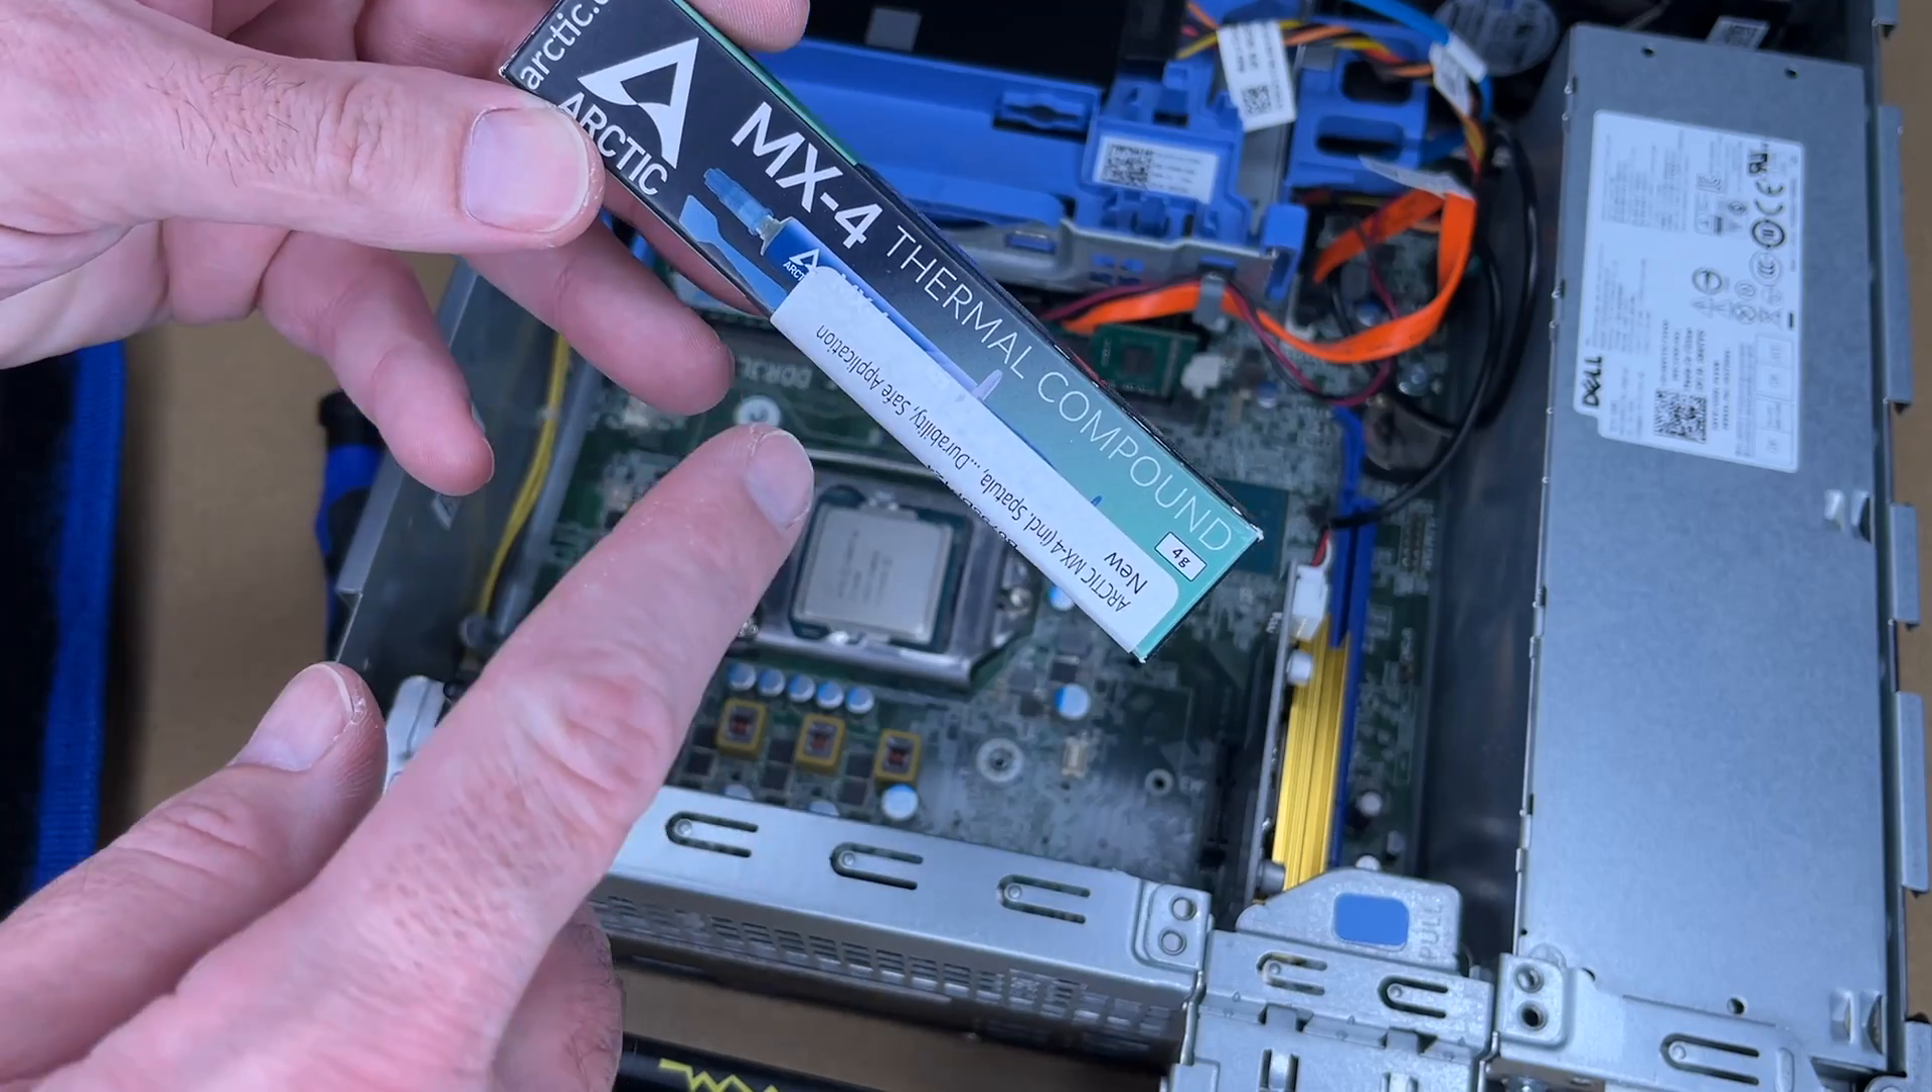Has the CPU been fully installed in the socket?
Yes.